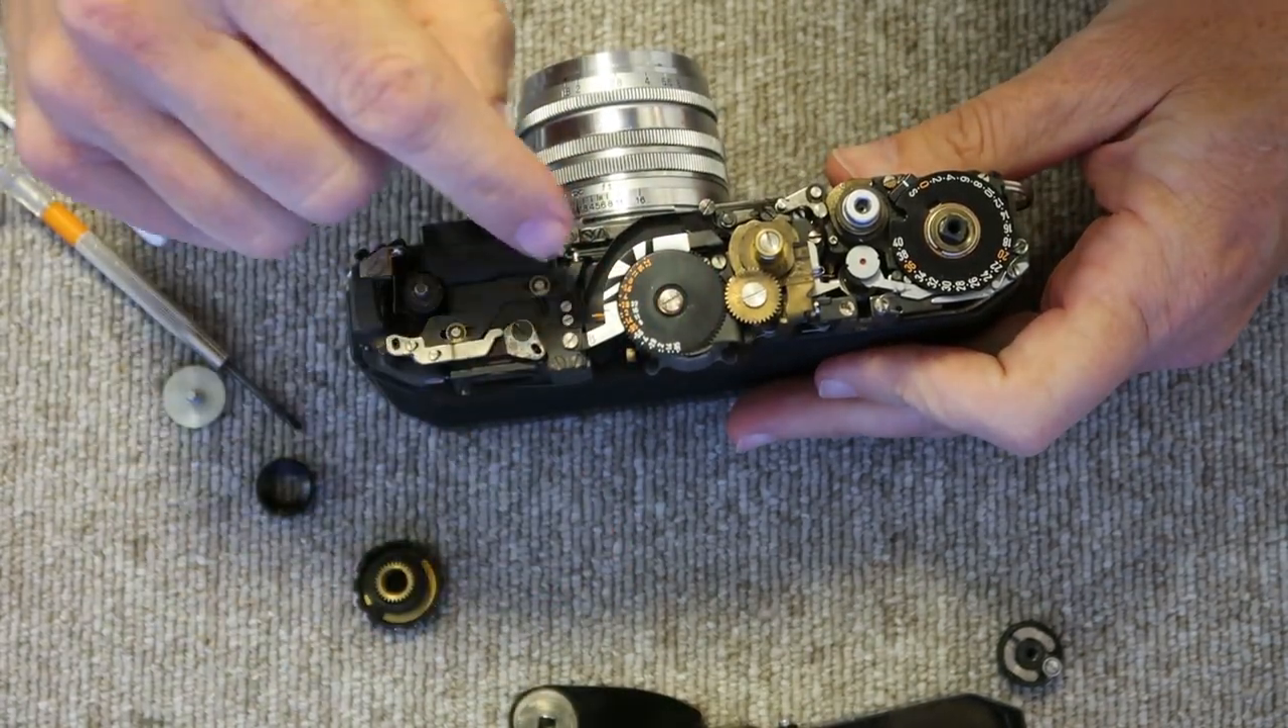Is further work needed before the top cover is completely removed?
No.